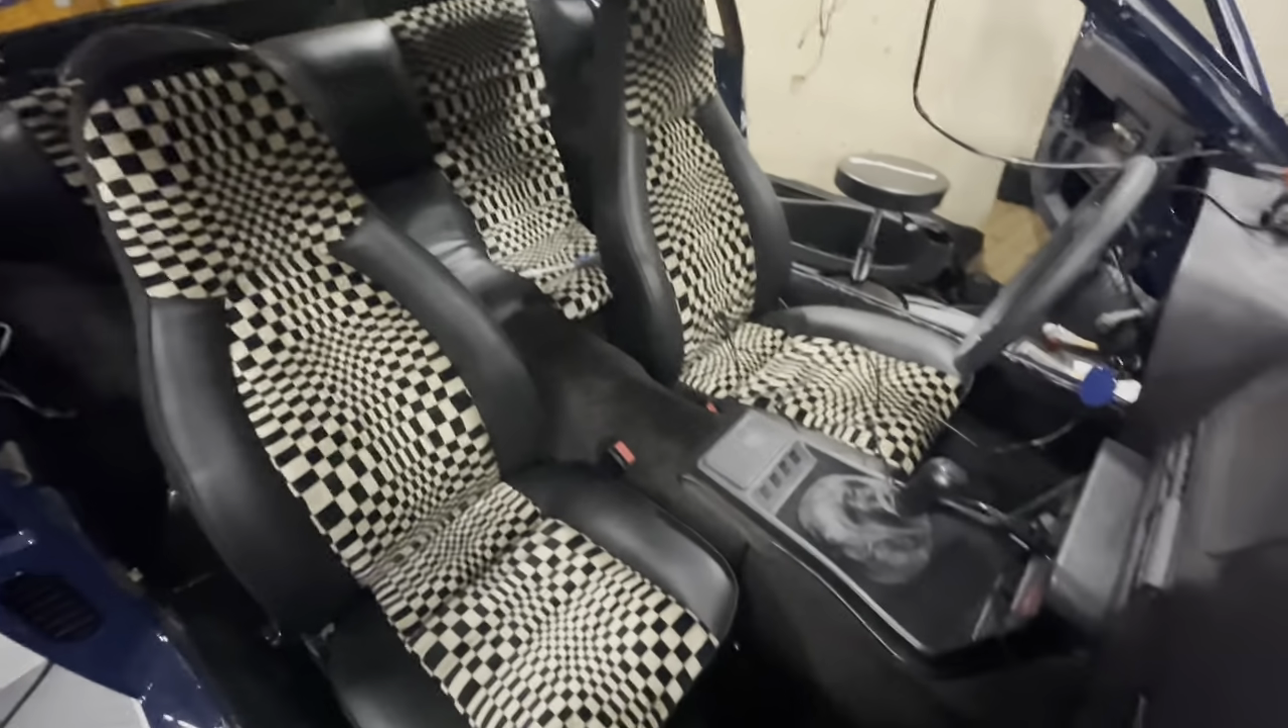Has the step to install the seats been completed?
Yes.